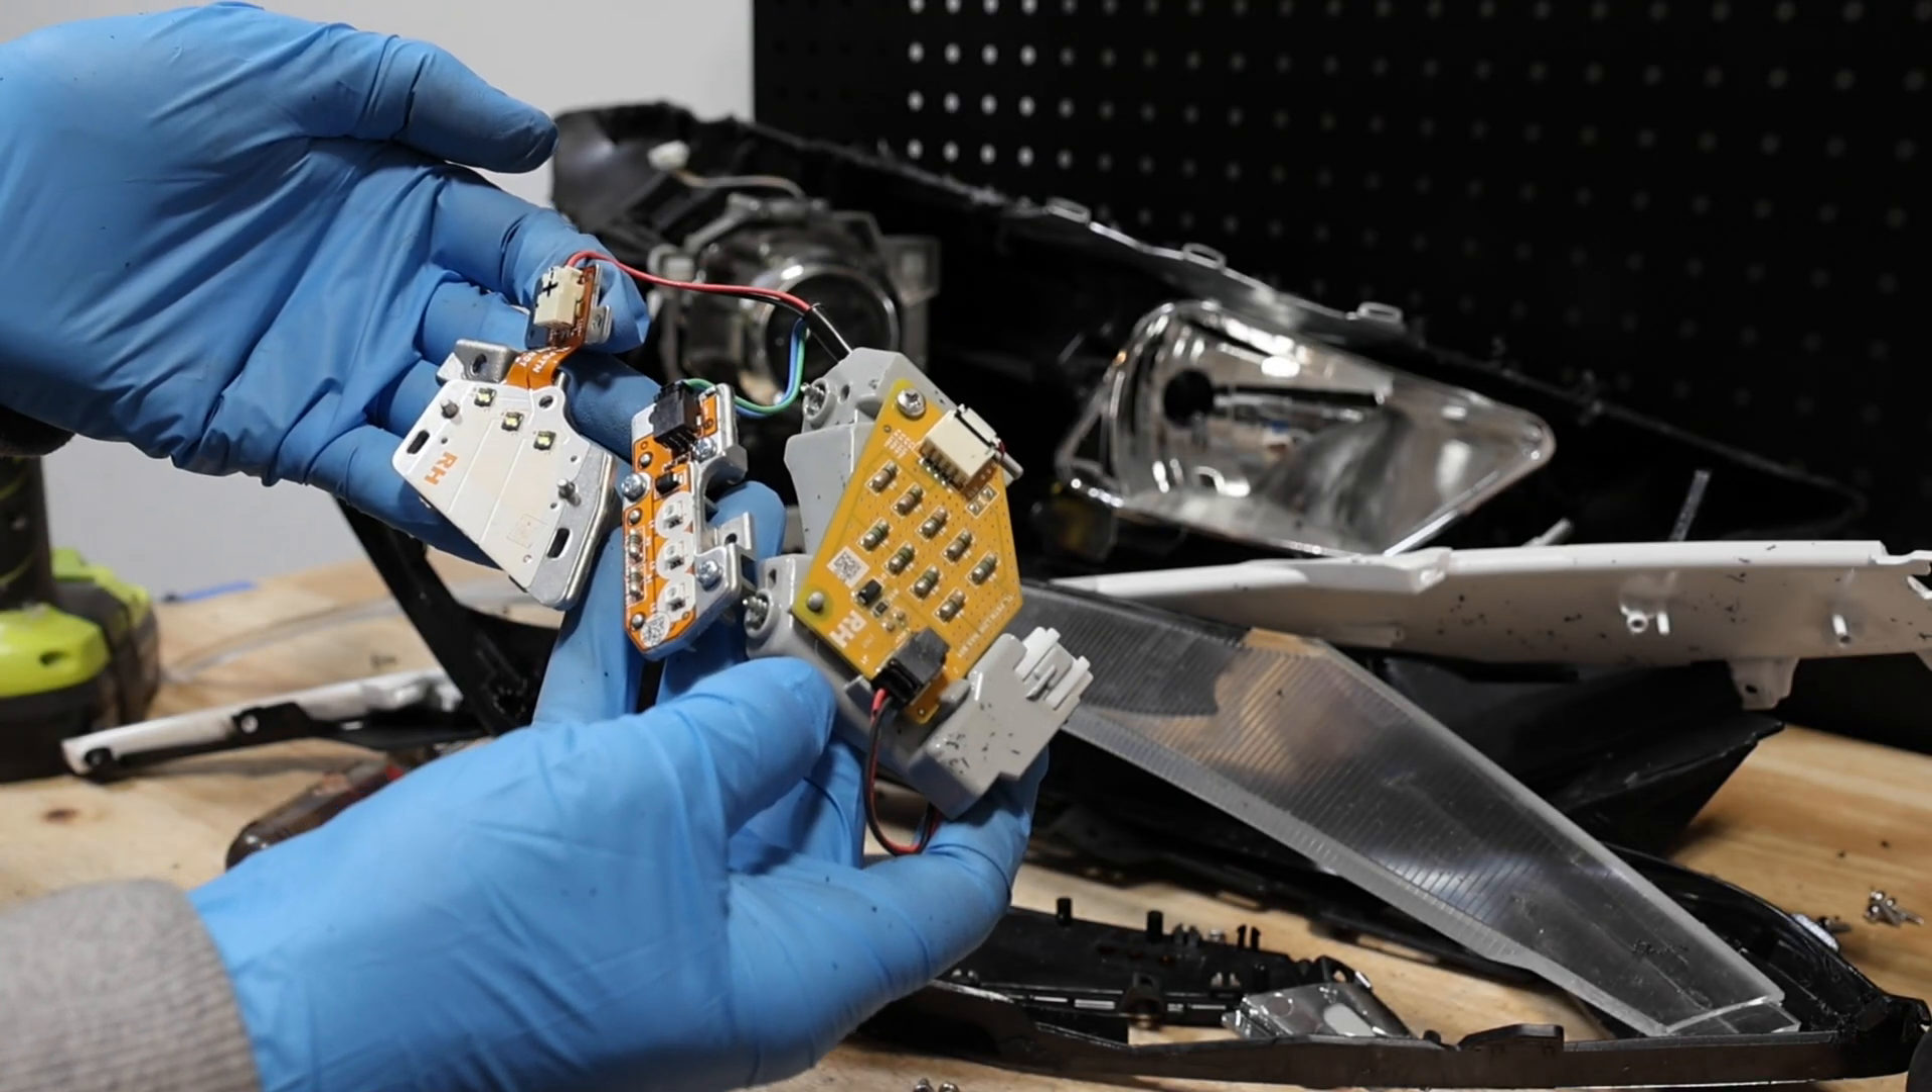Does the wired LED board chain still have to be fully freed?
No.